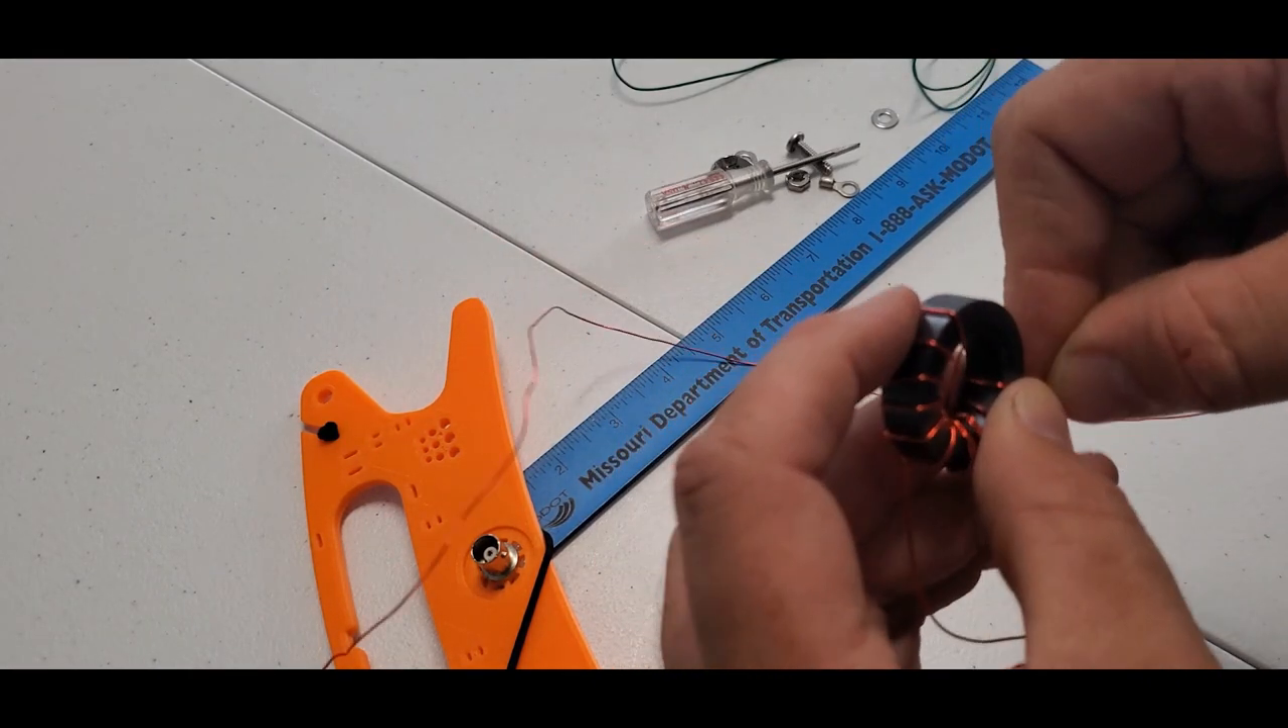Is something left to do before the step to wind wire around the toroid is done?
Yes.